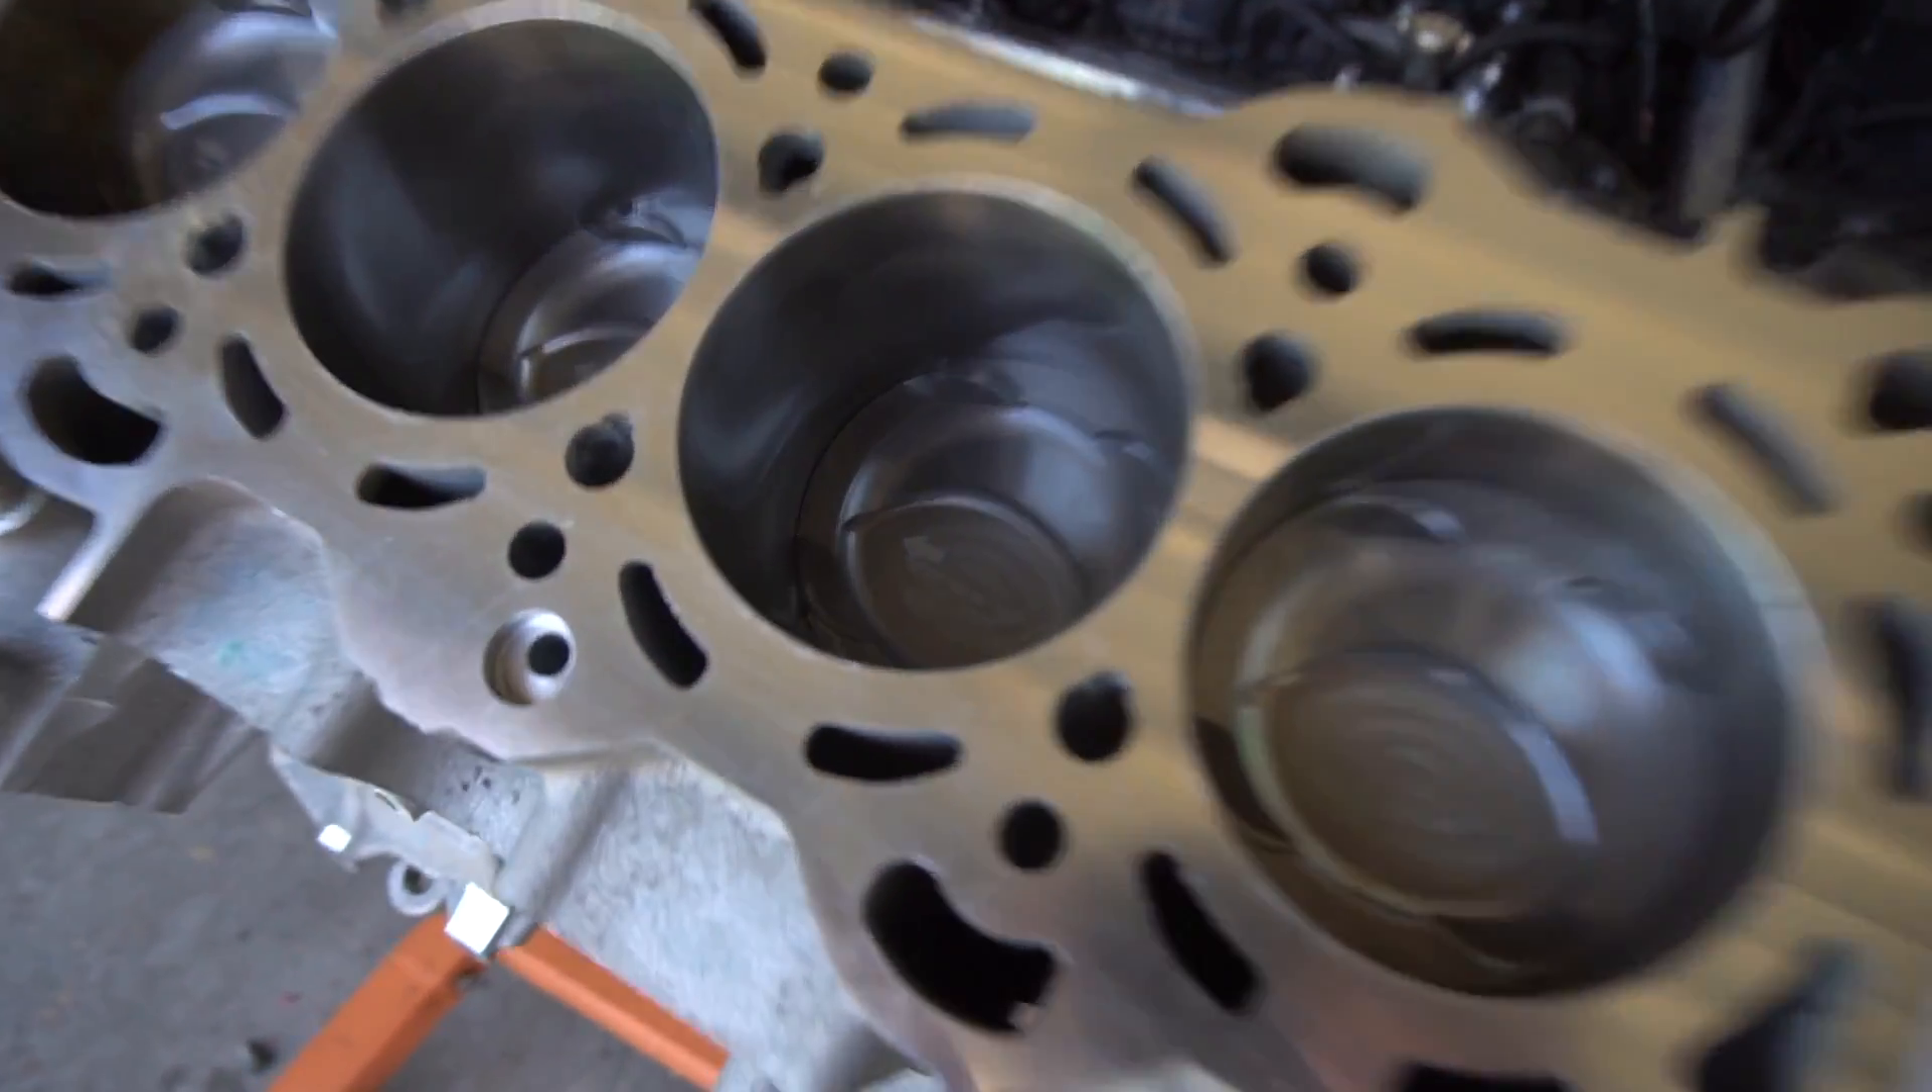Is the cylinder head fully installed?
No.